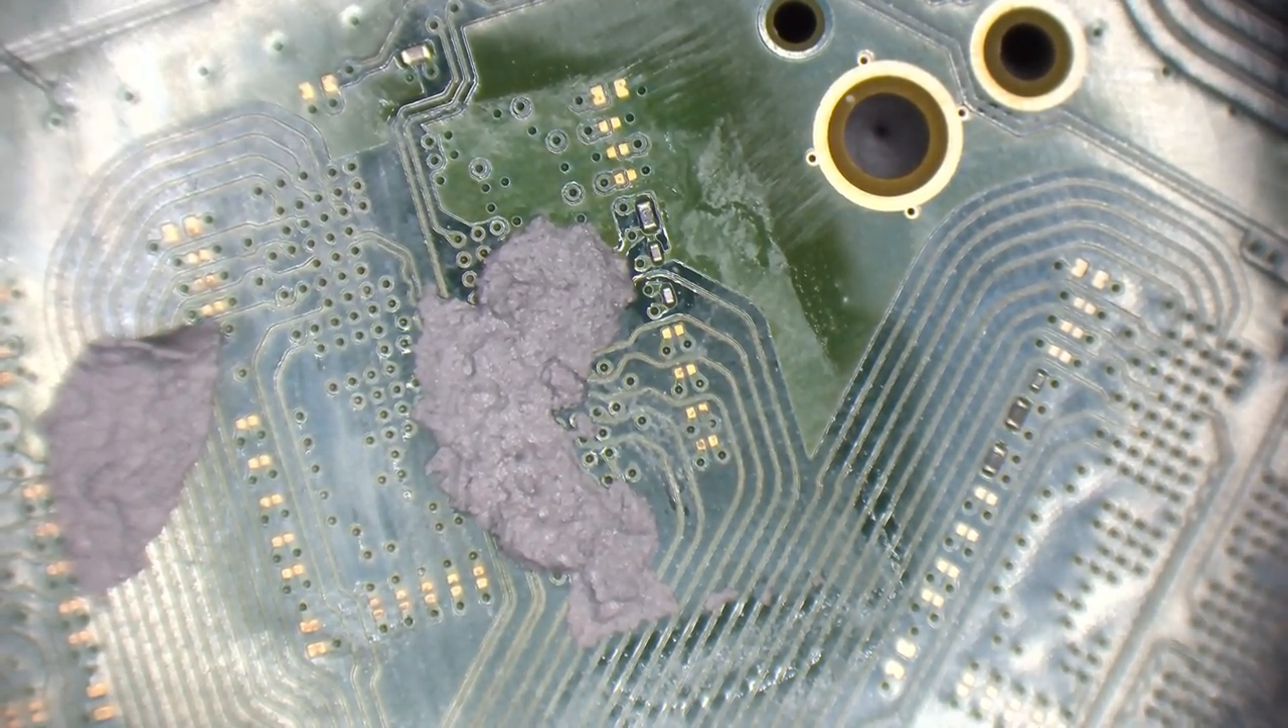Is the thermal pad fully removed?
No.